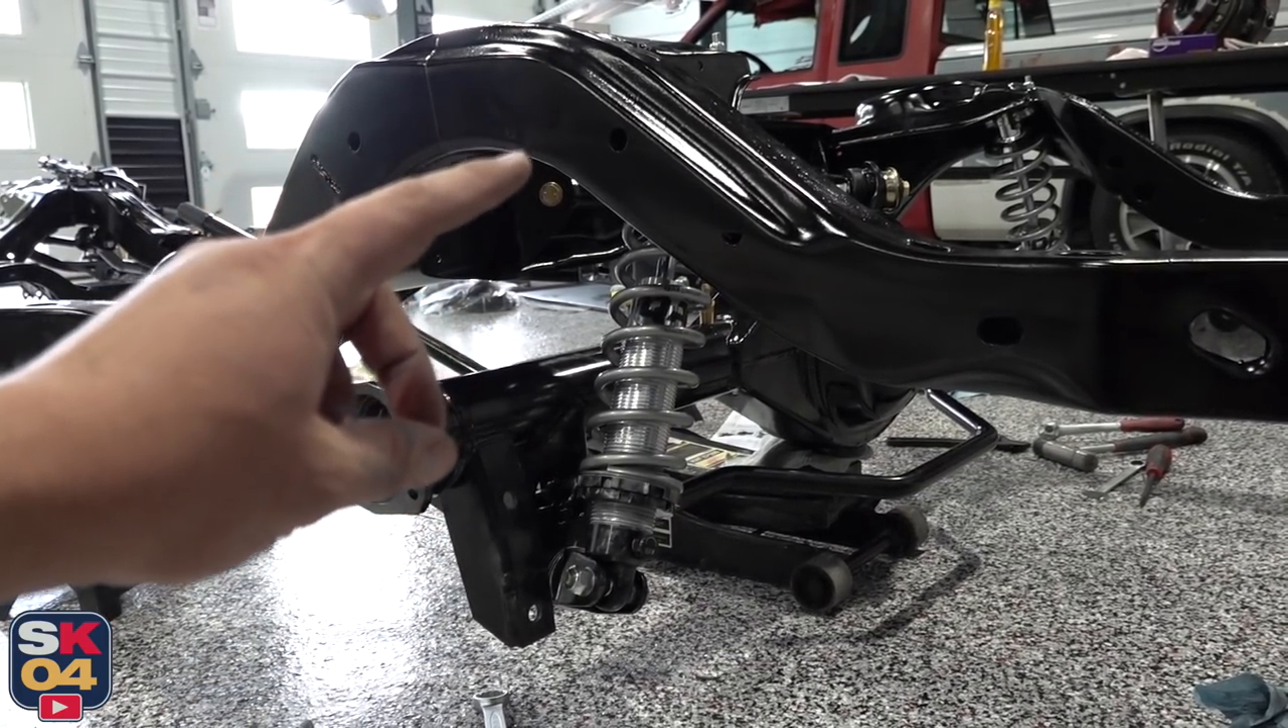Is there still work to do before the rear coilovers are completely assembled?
No.